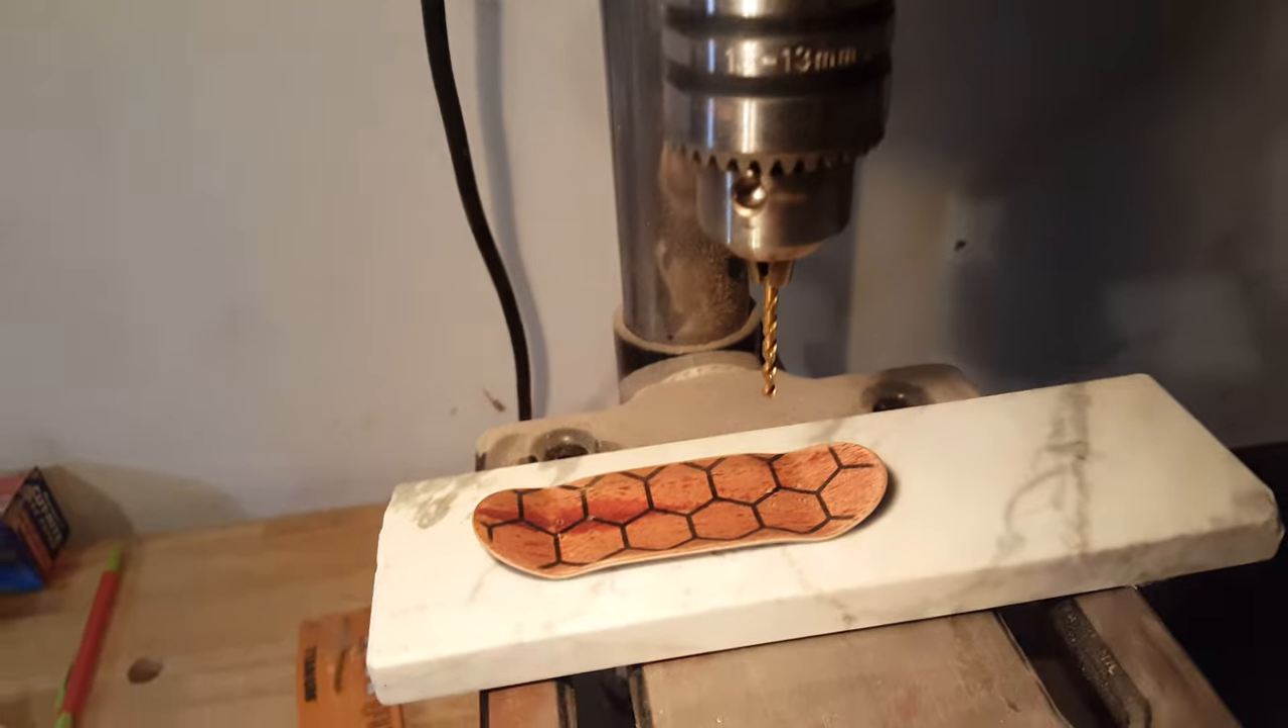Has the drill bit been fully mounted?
Yes.